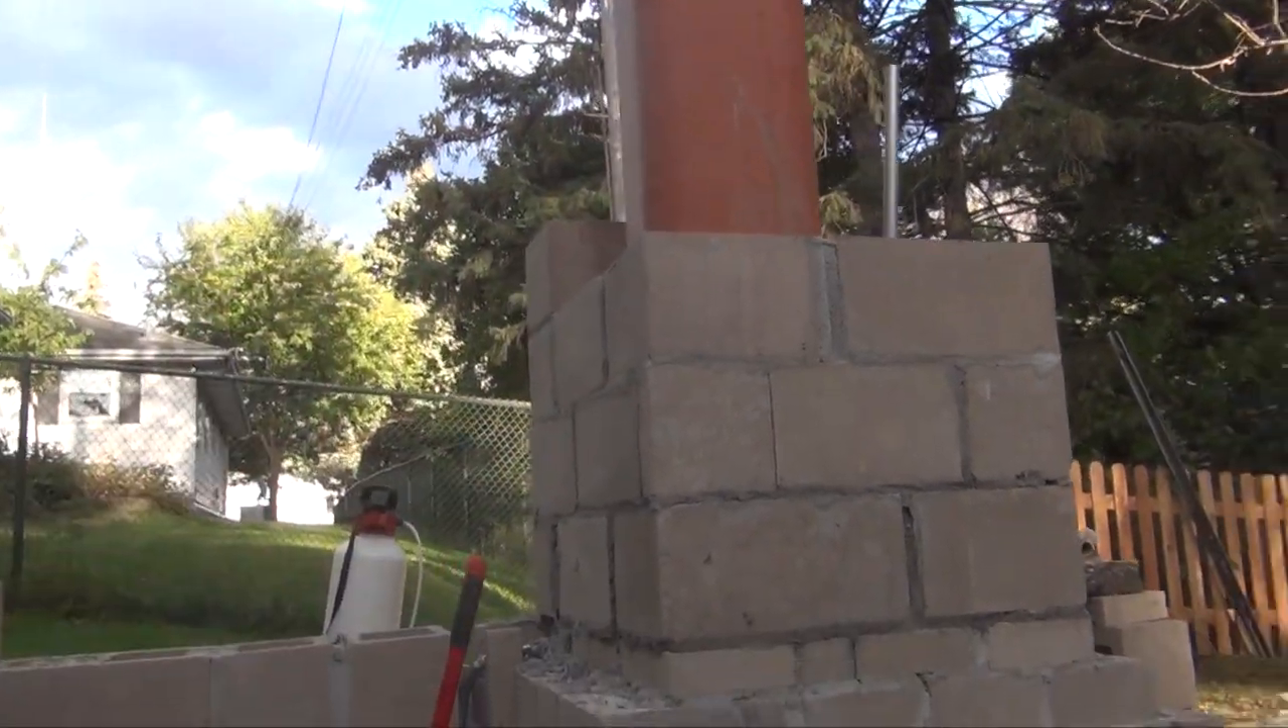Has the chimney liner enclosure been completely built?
No.